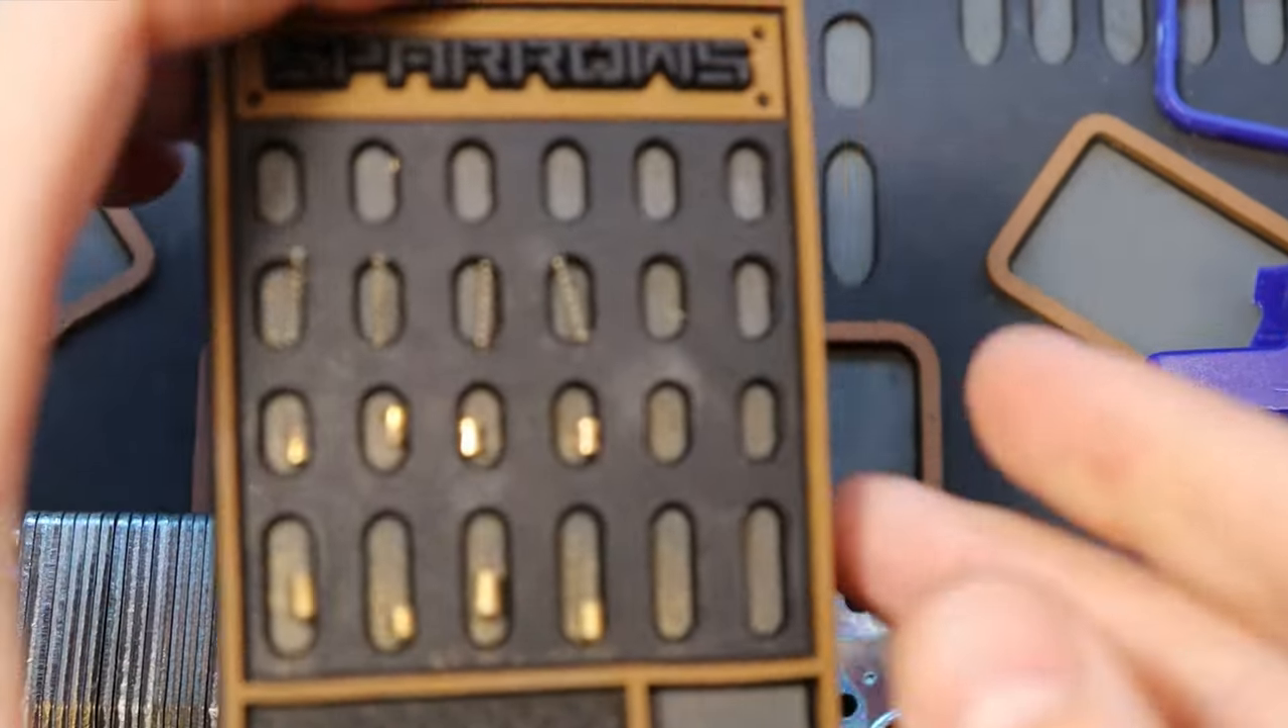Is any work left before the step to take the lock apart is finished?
No.